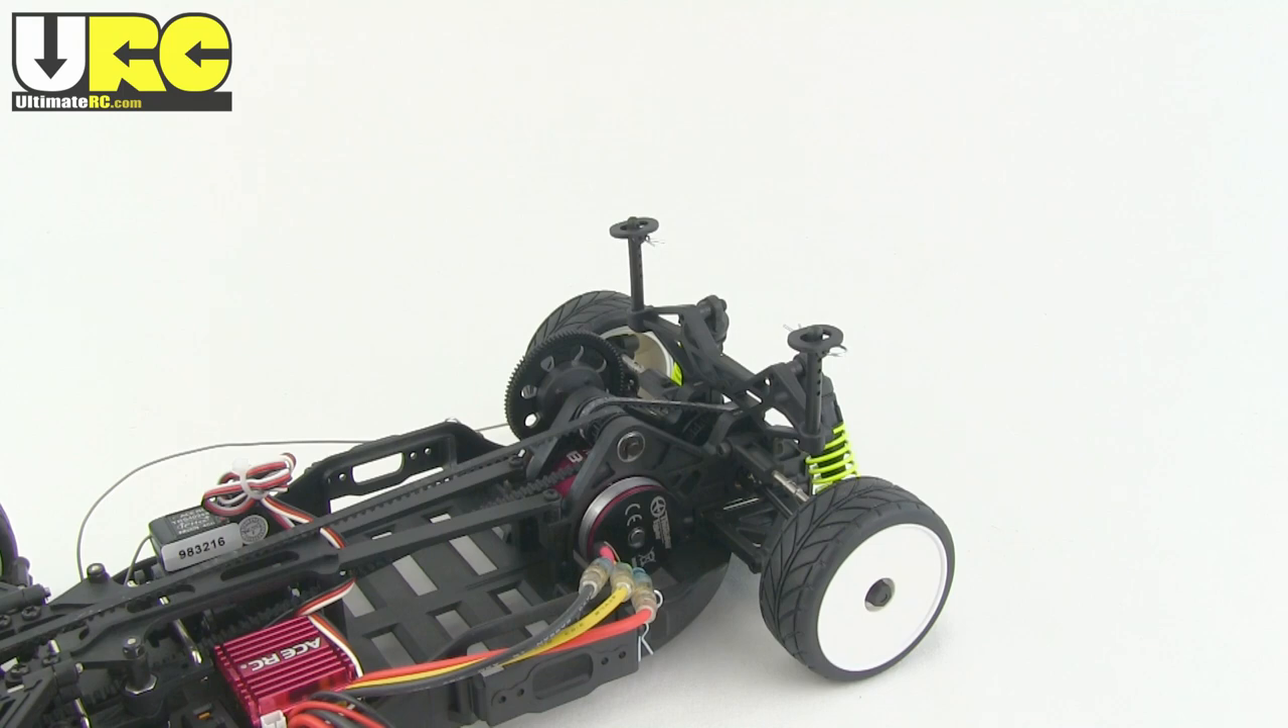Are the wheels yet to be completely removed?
Yes.